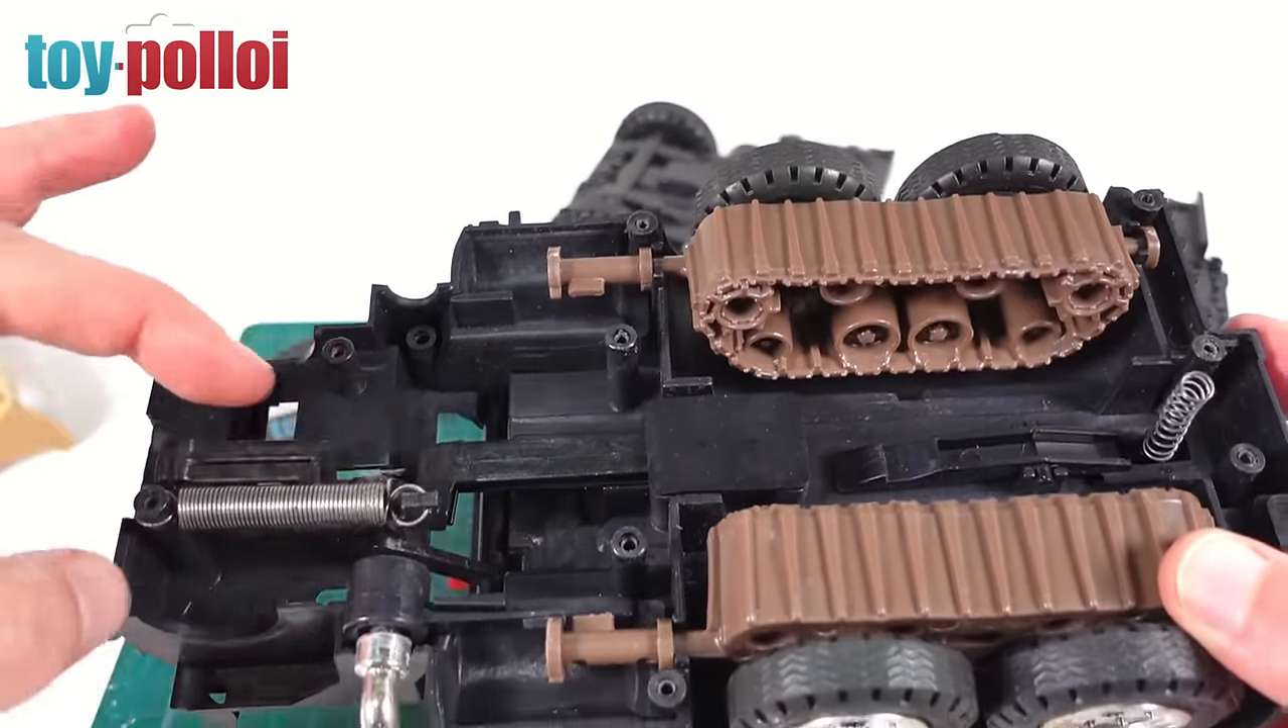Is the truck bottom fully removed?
Yes.